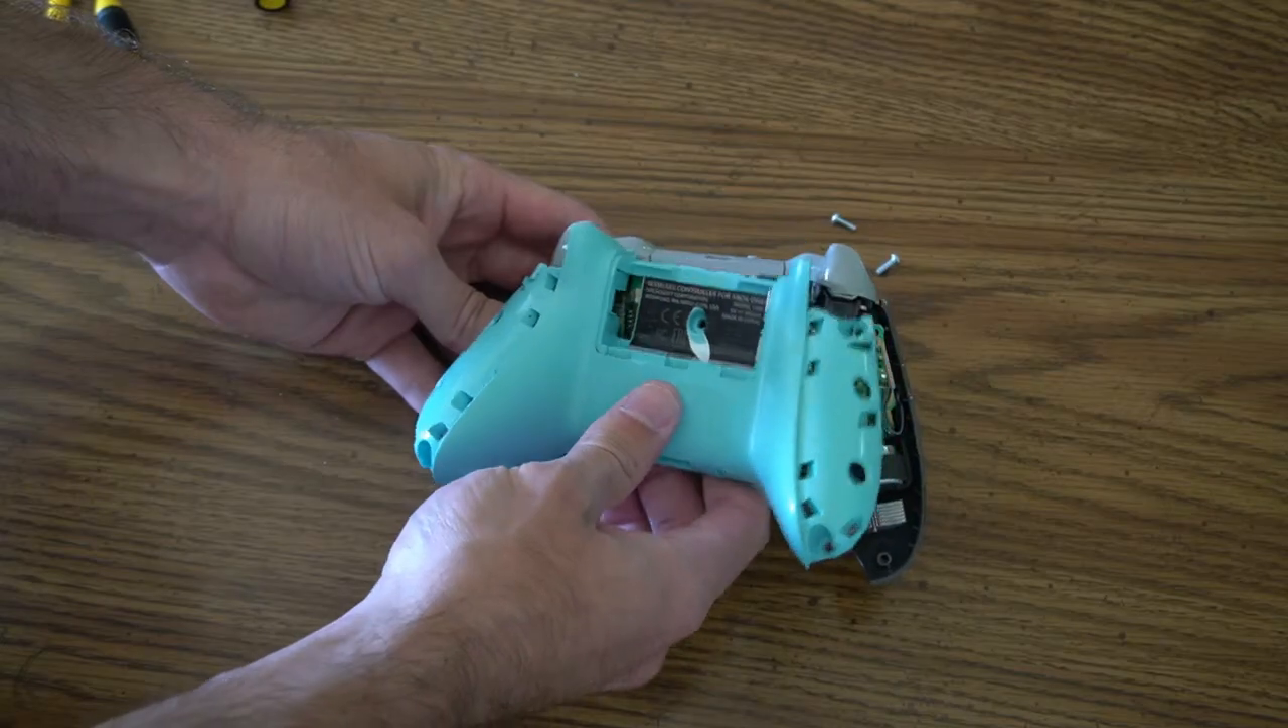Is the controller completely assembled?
No.